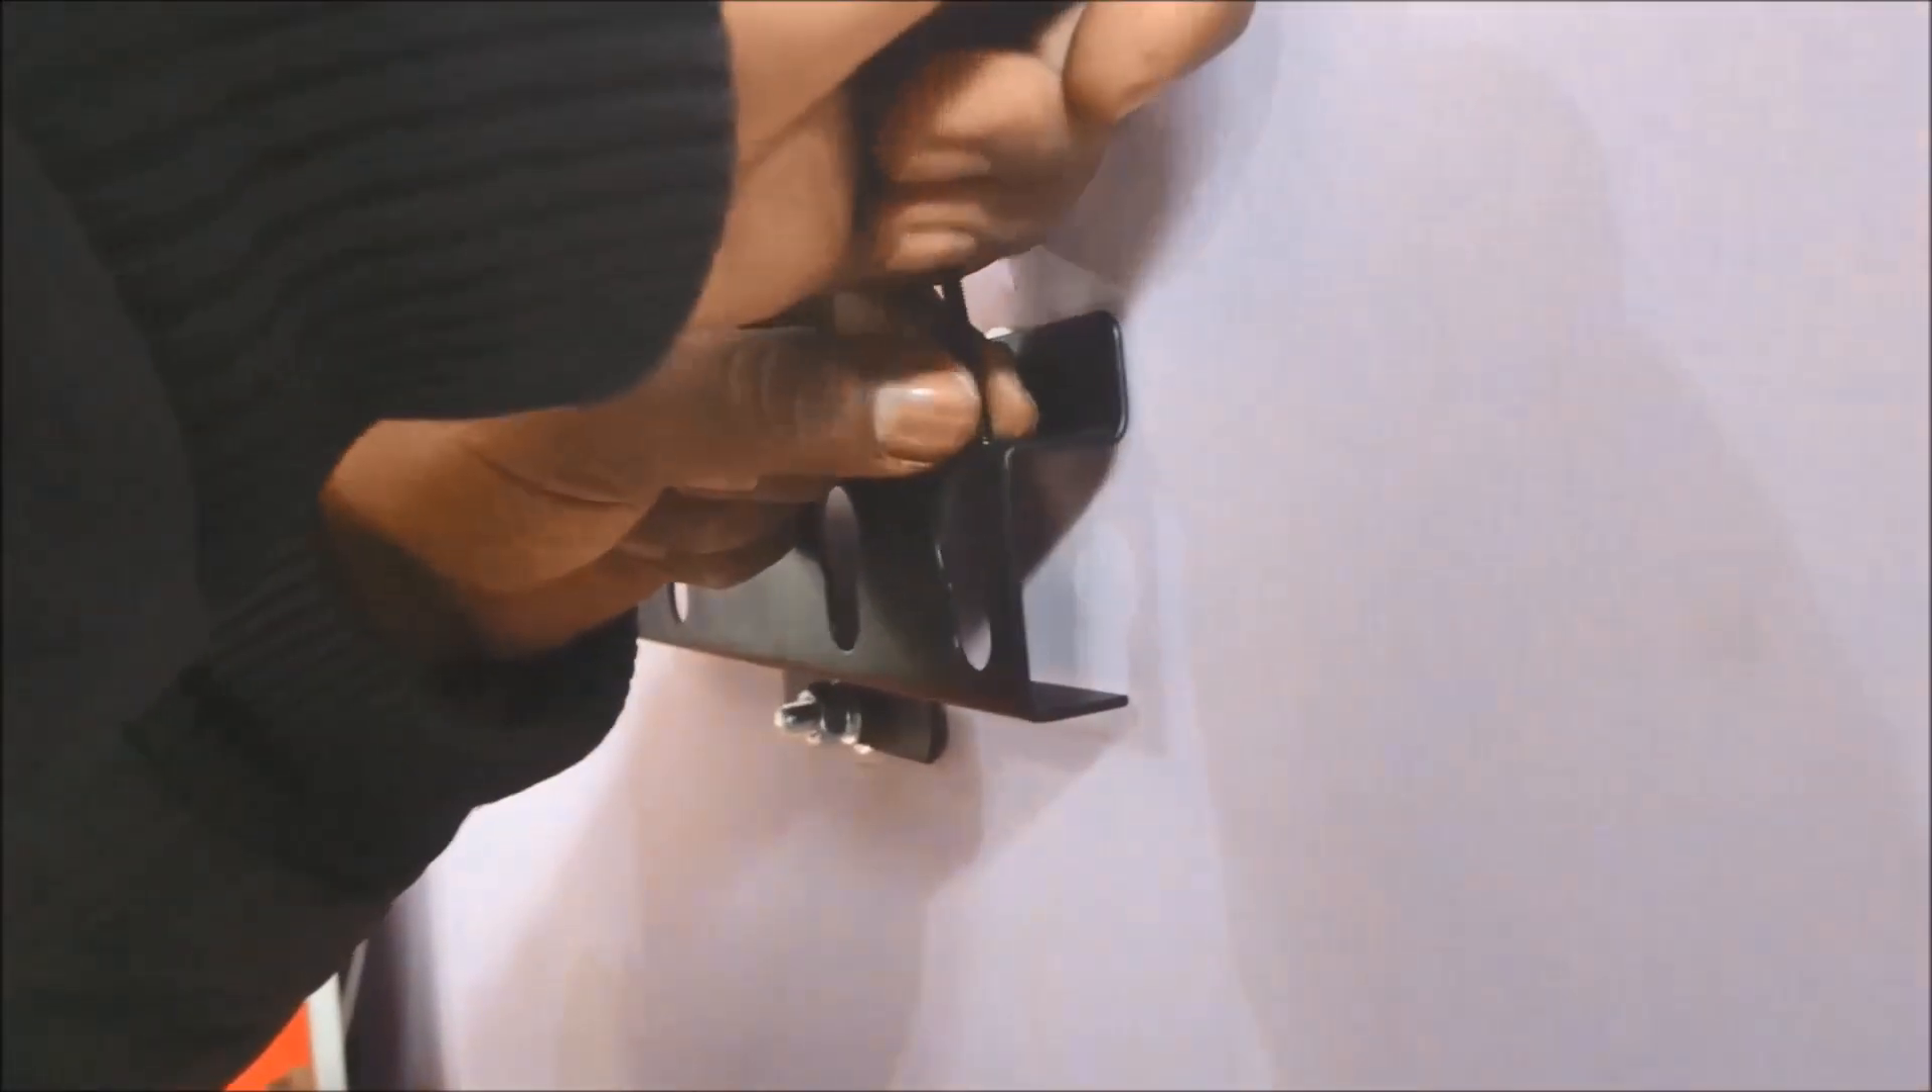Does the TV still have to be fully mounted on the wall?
Yes.